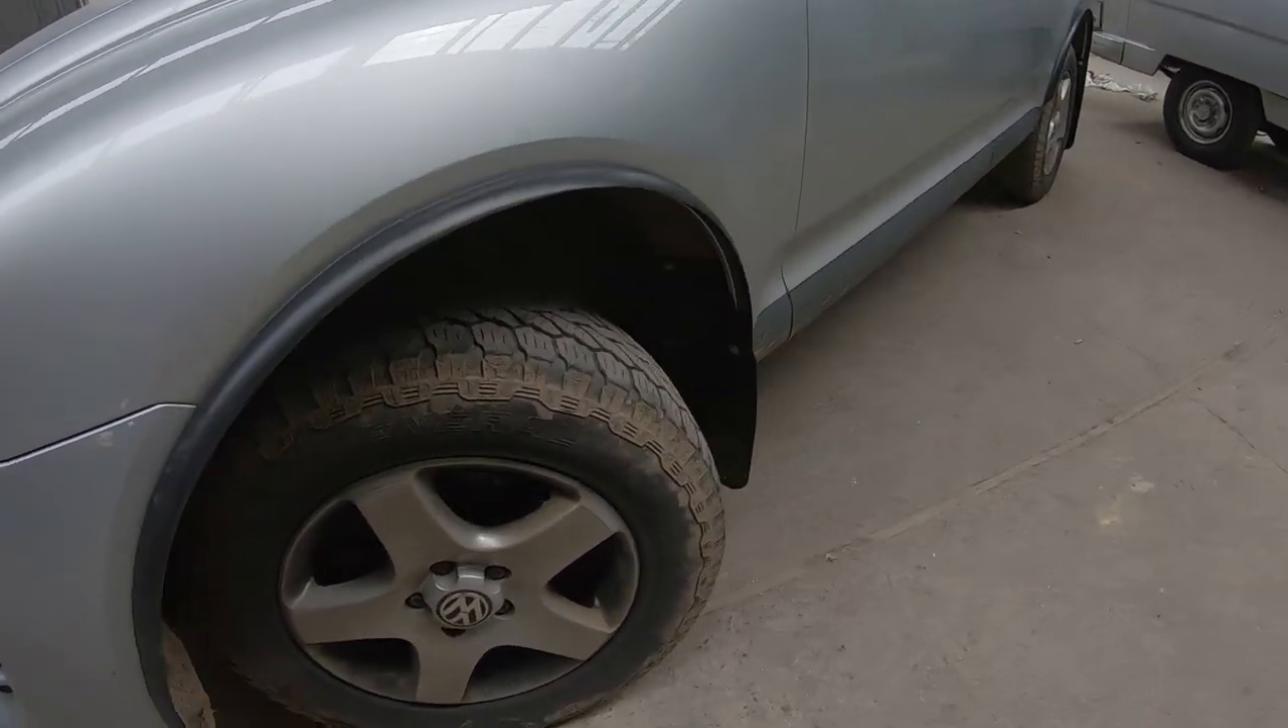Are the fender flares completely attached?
Yes.